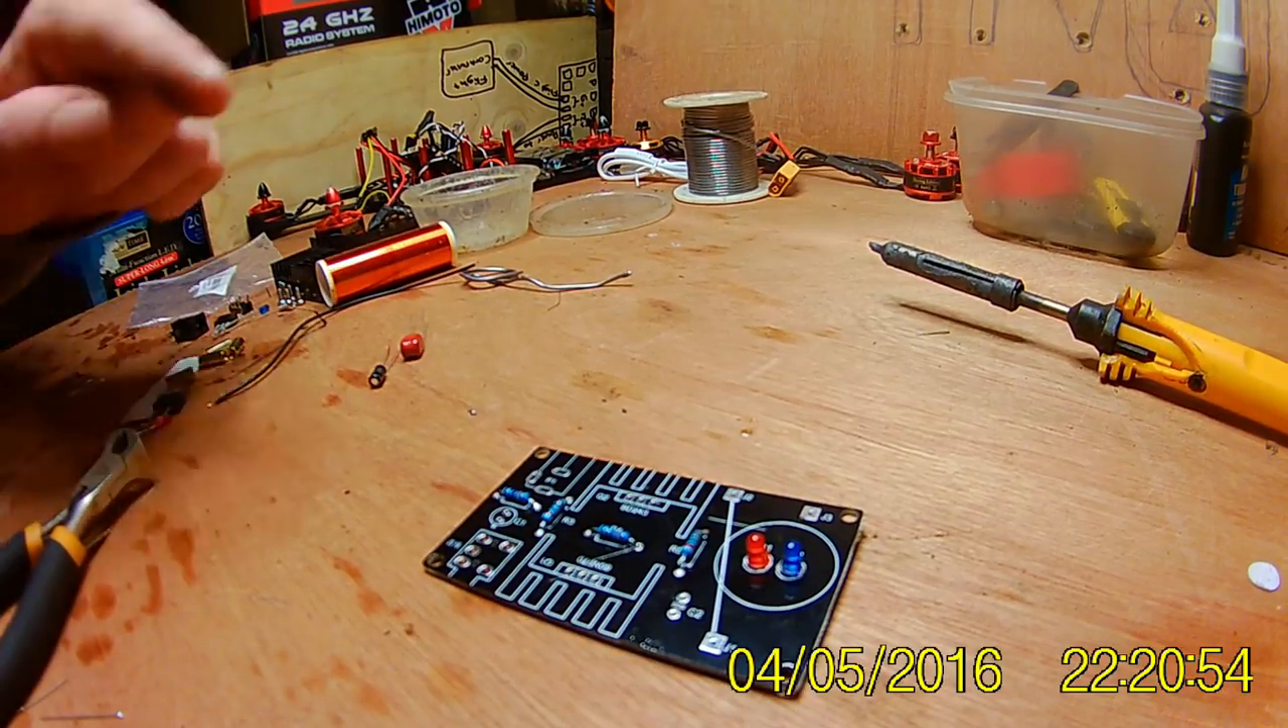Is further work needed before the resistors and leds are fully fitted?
No.